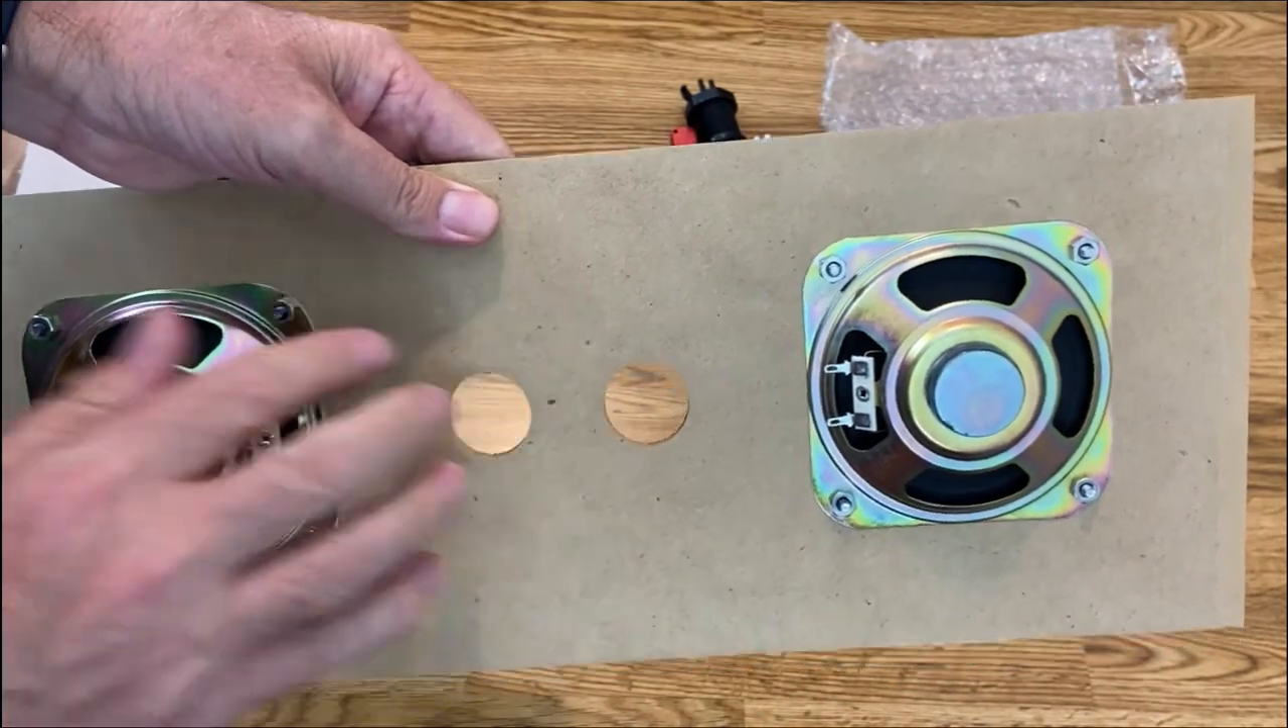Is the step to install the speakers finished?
Yes.